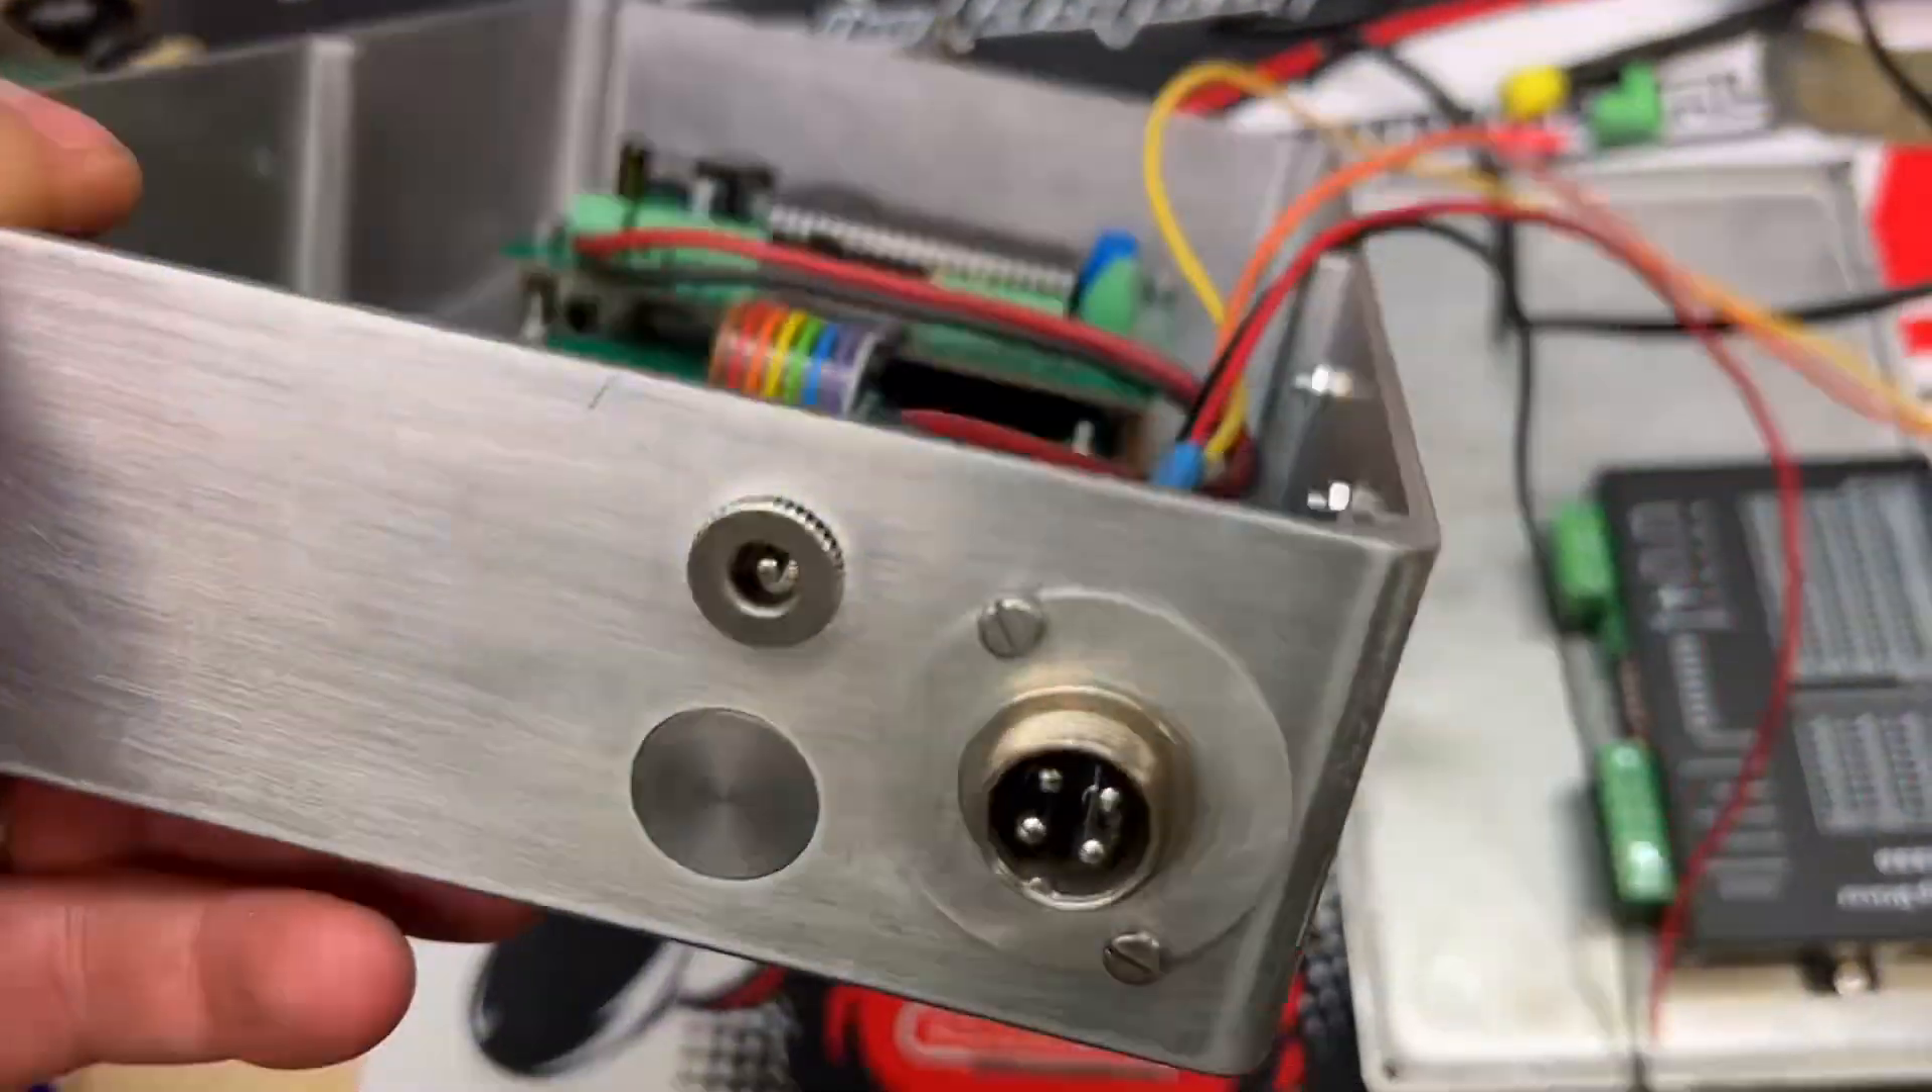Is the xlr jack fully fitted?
Yes.